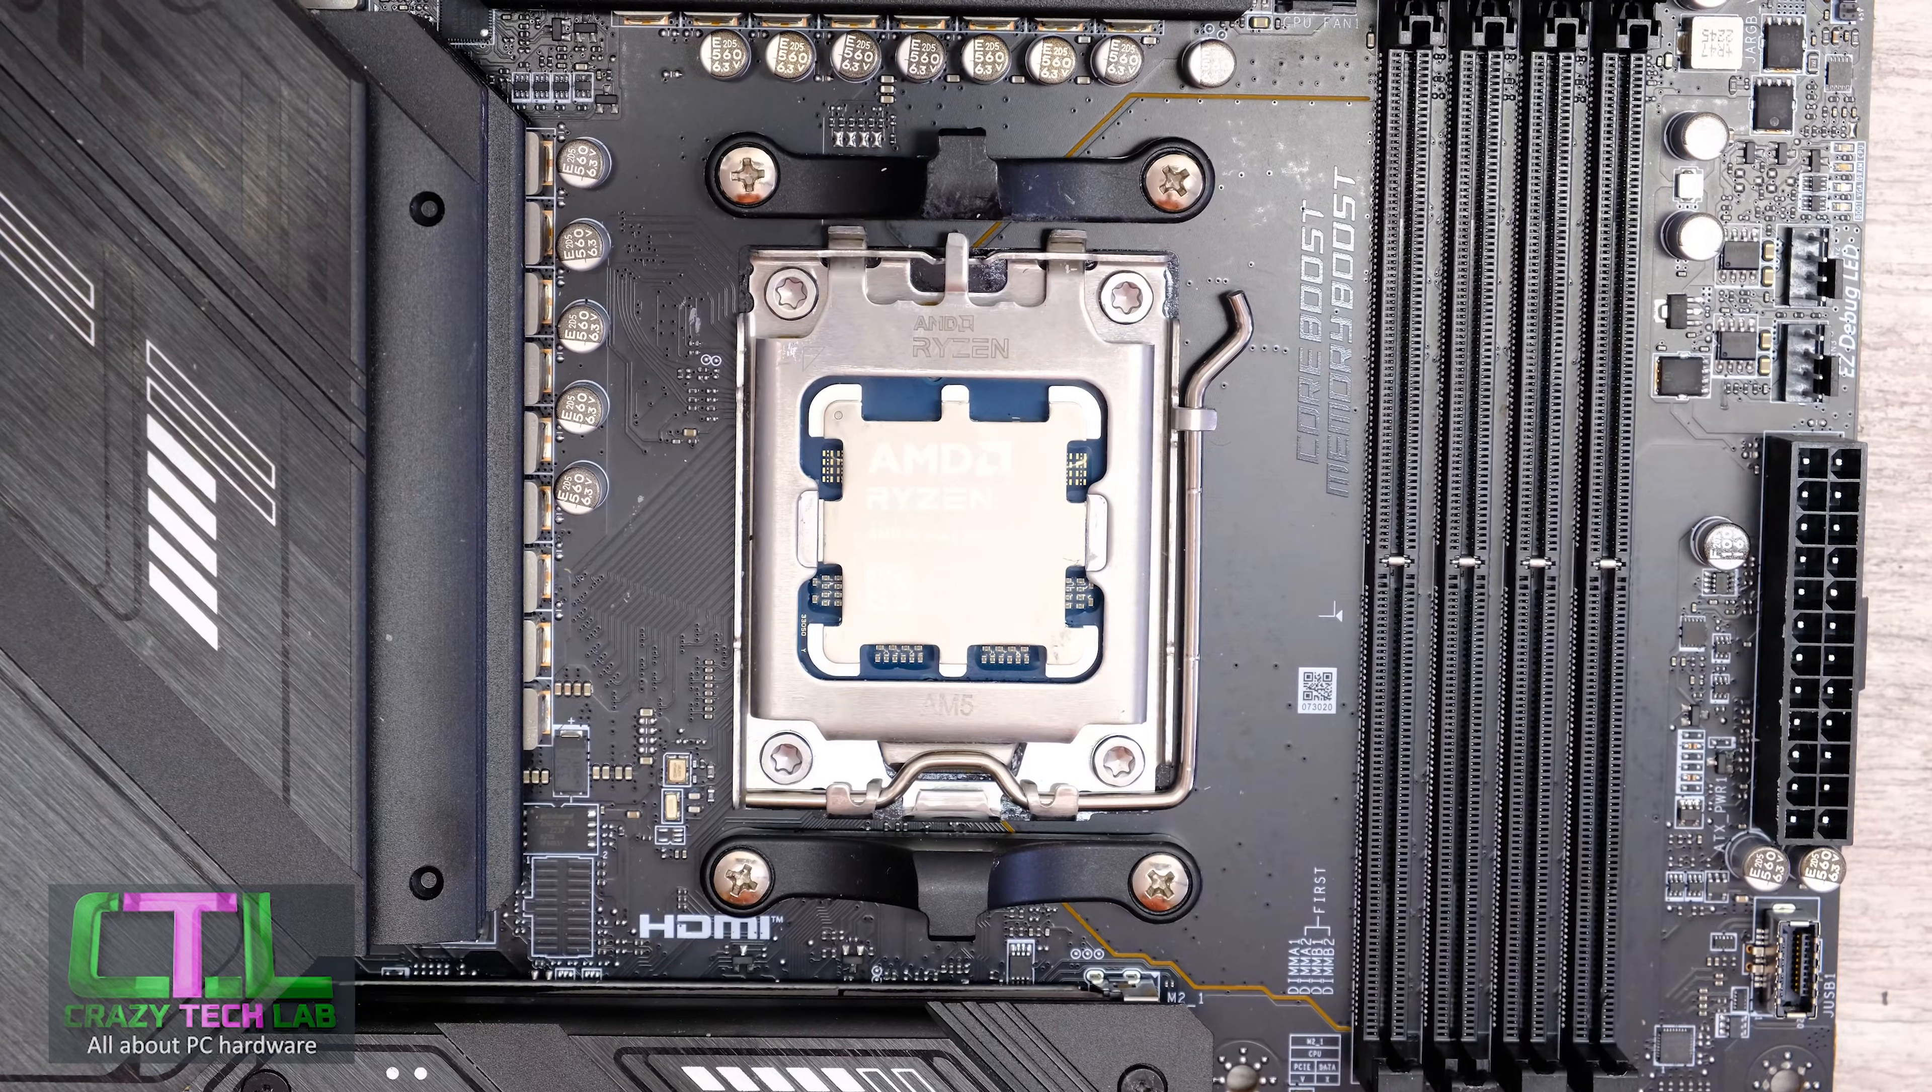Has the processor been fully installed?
Yes.